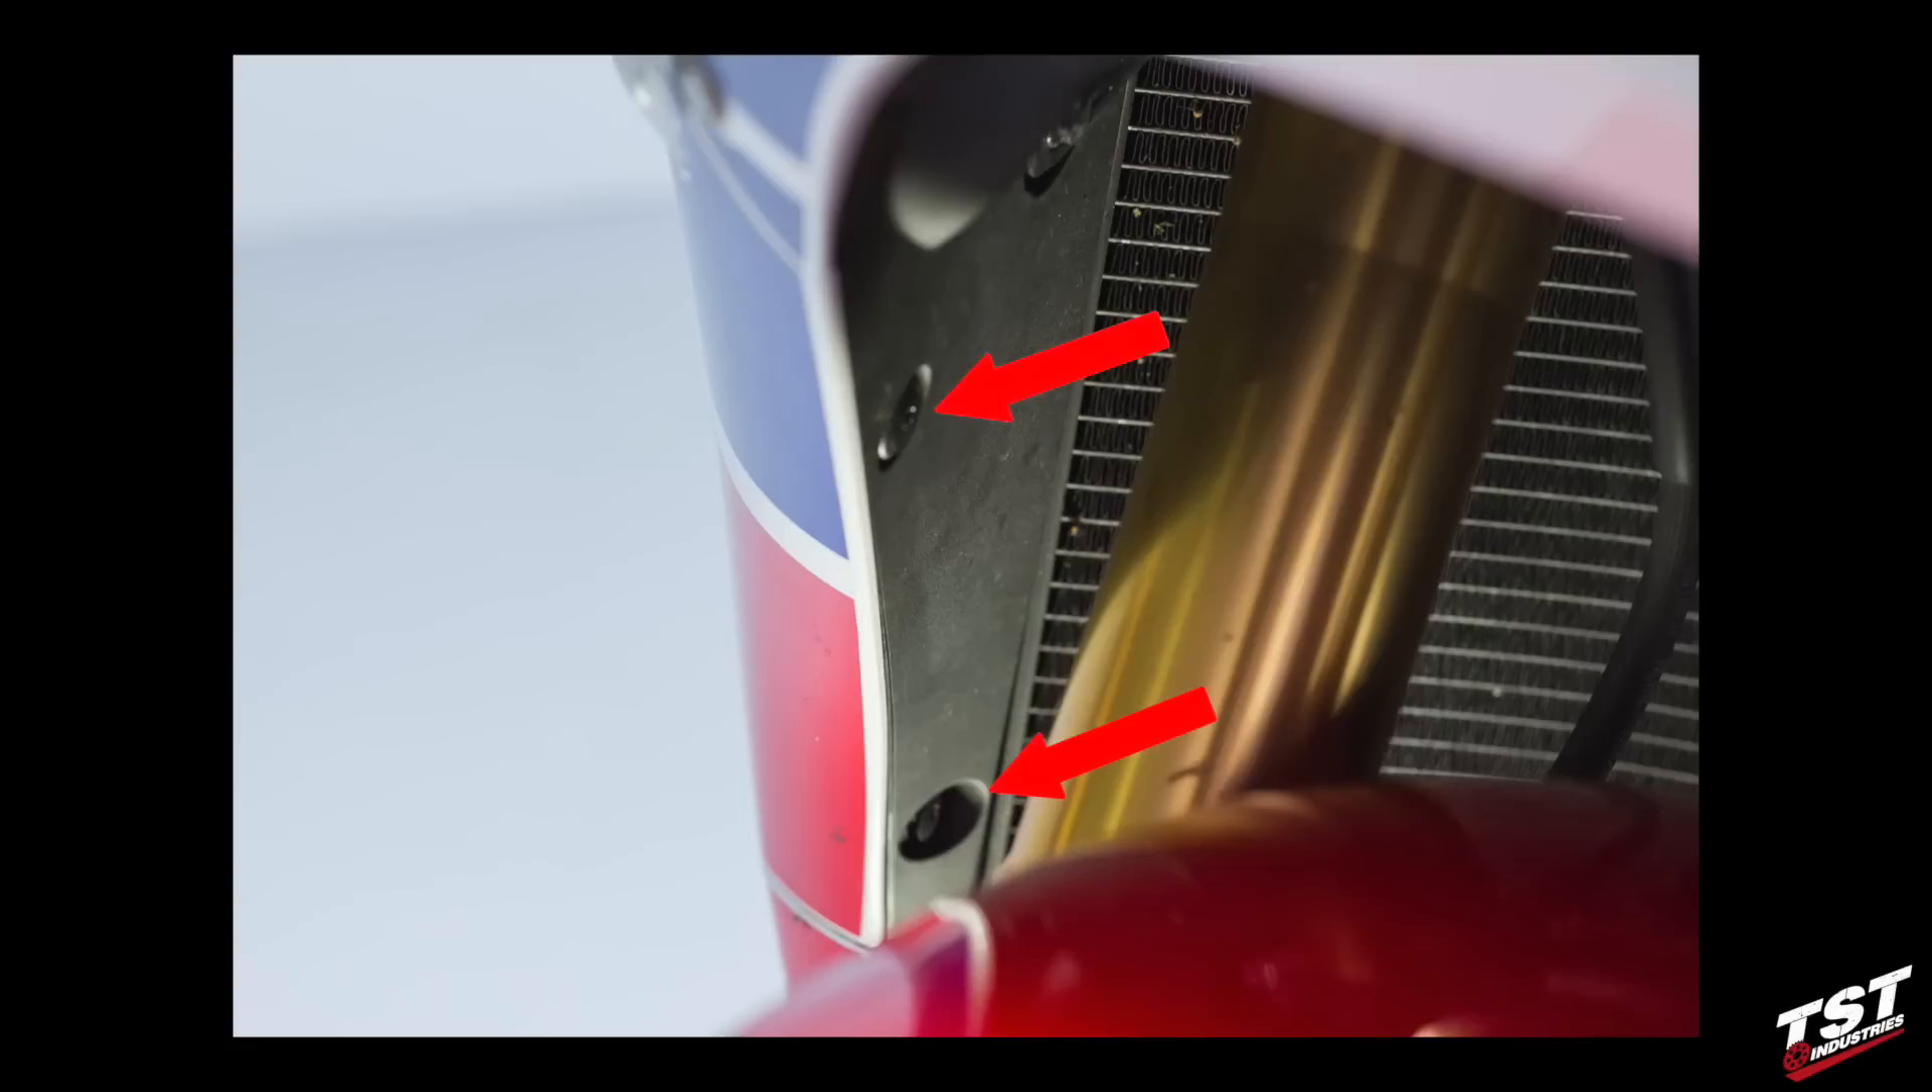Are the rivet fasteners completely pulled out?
No.